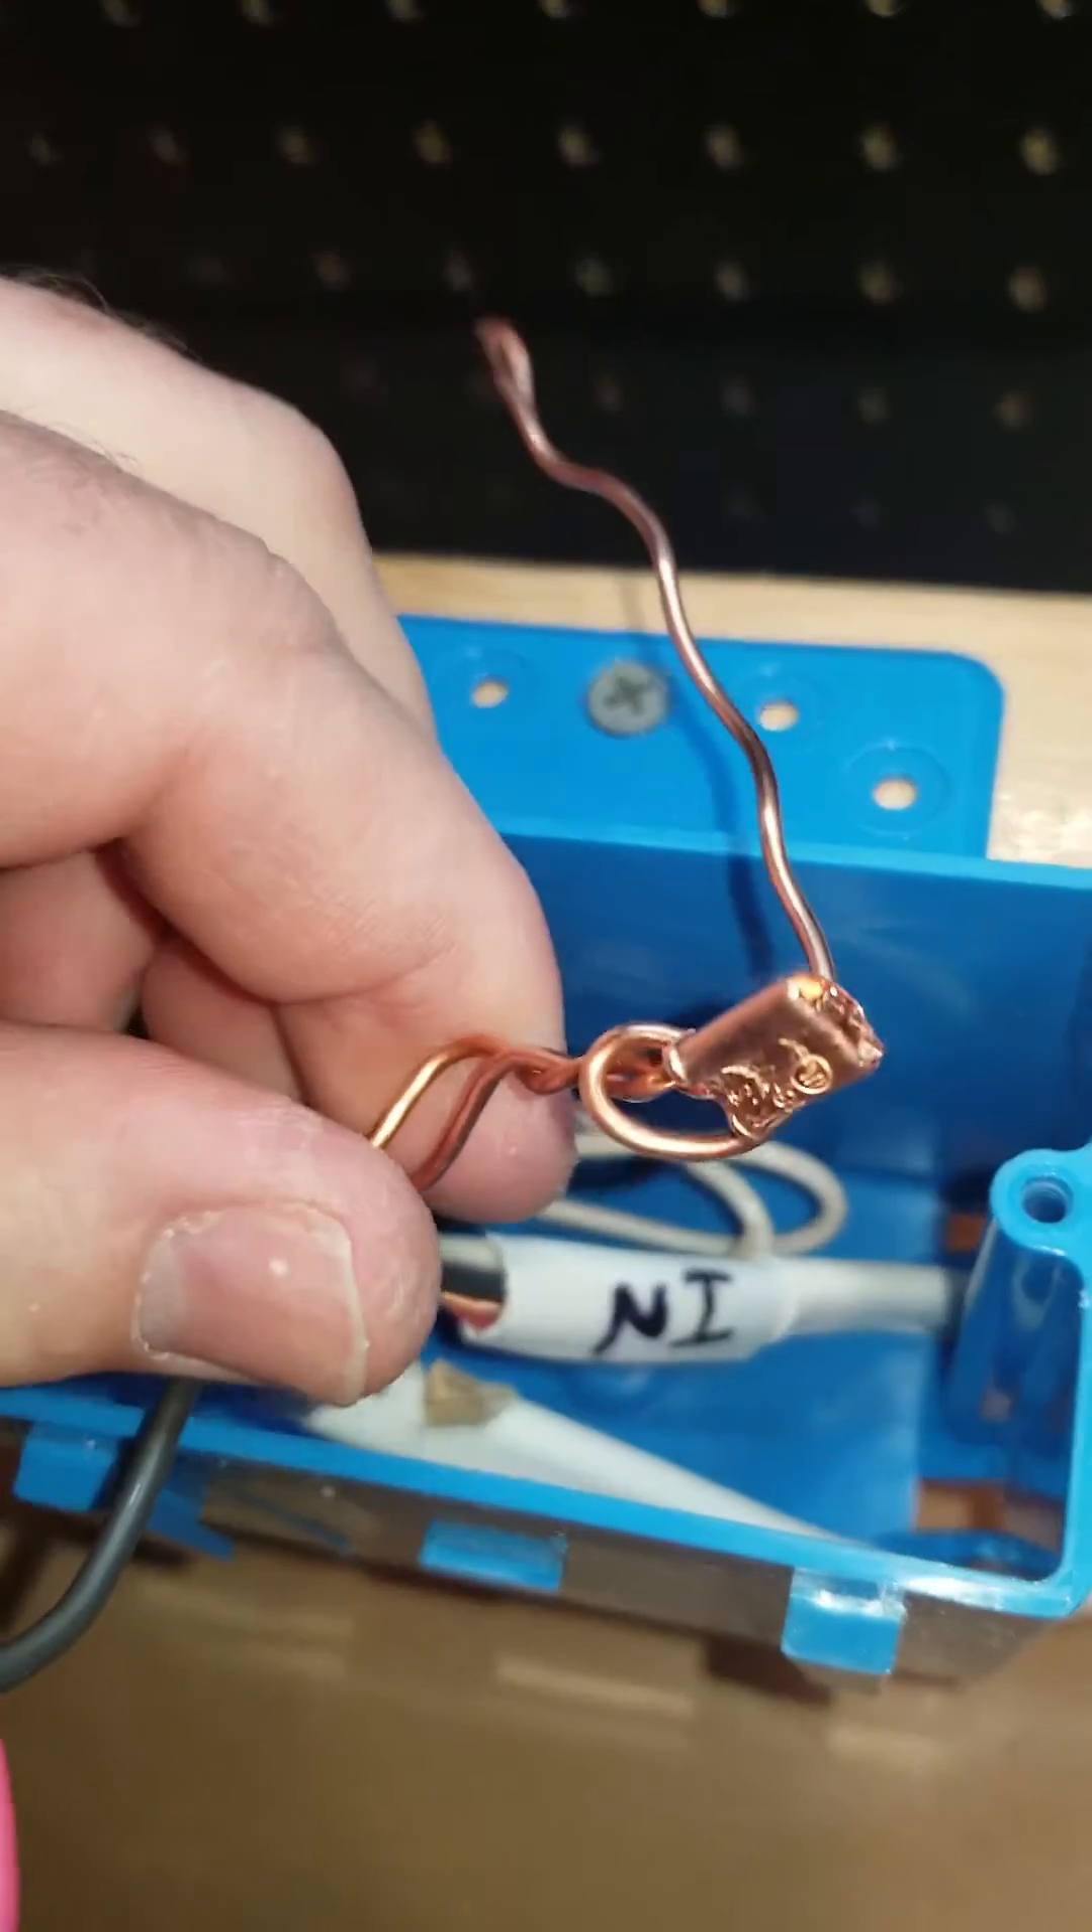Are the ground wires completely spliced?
Yes.